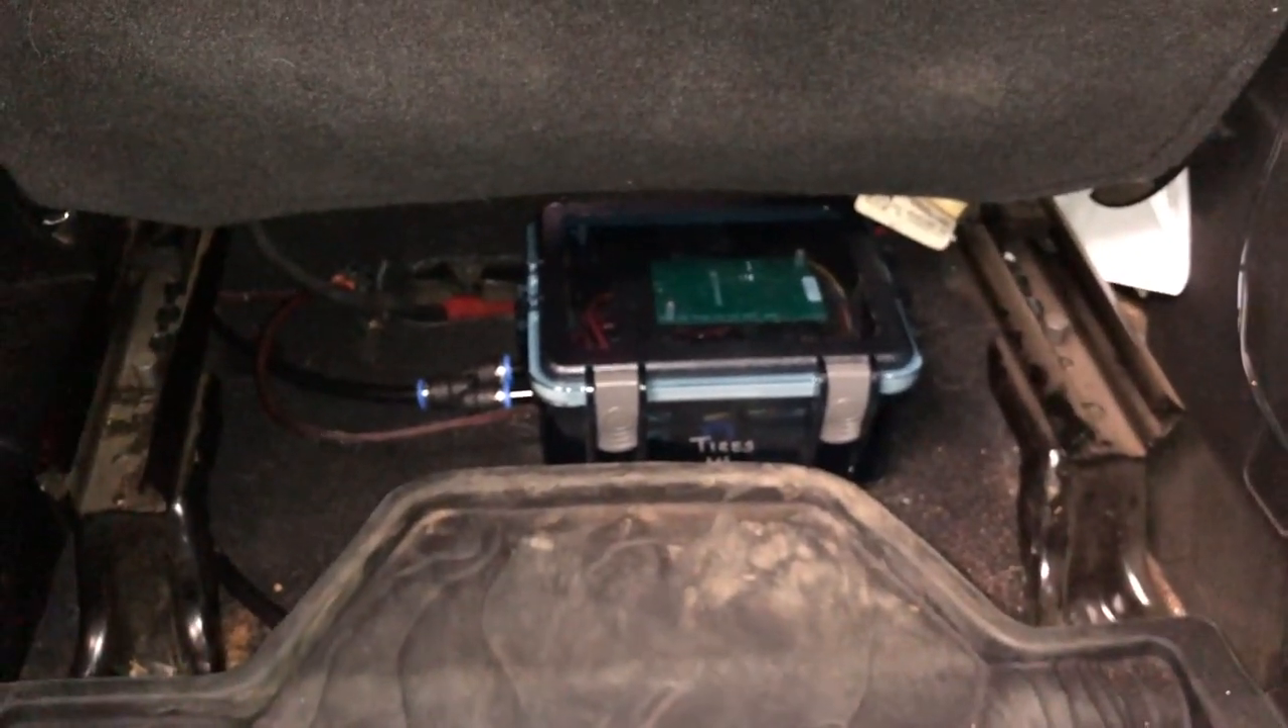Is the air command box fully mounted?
Yes.